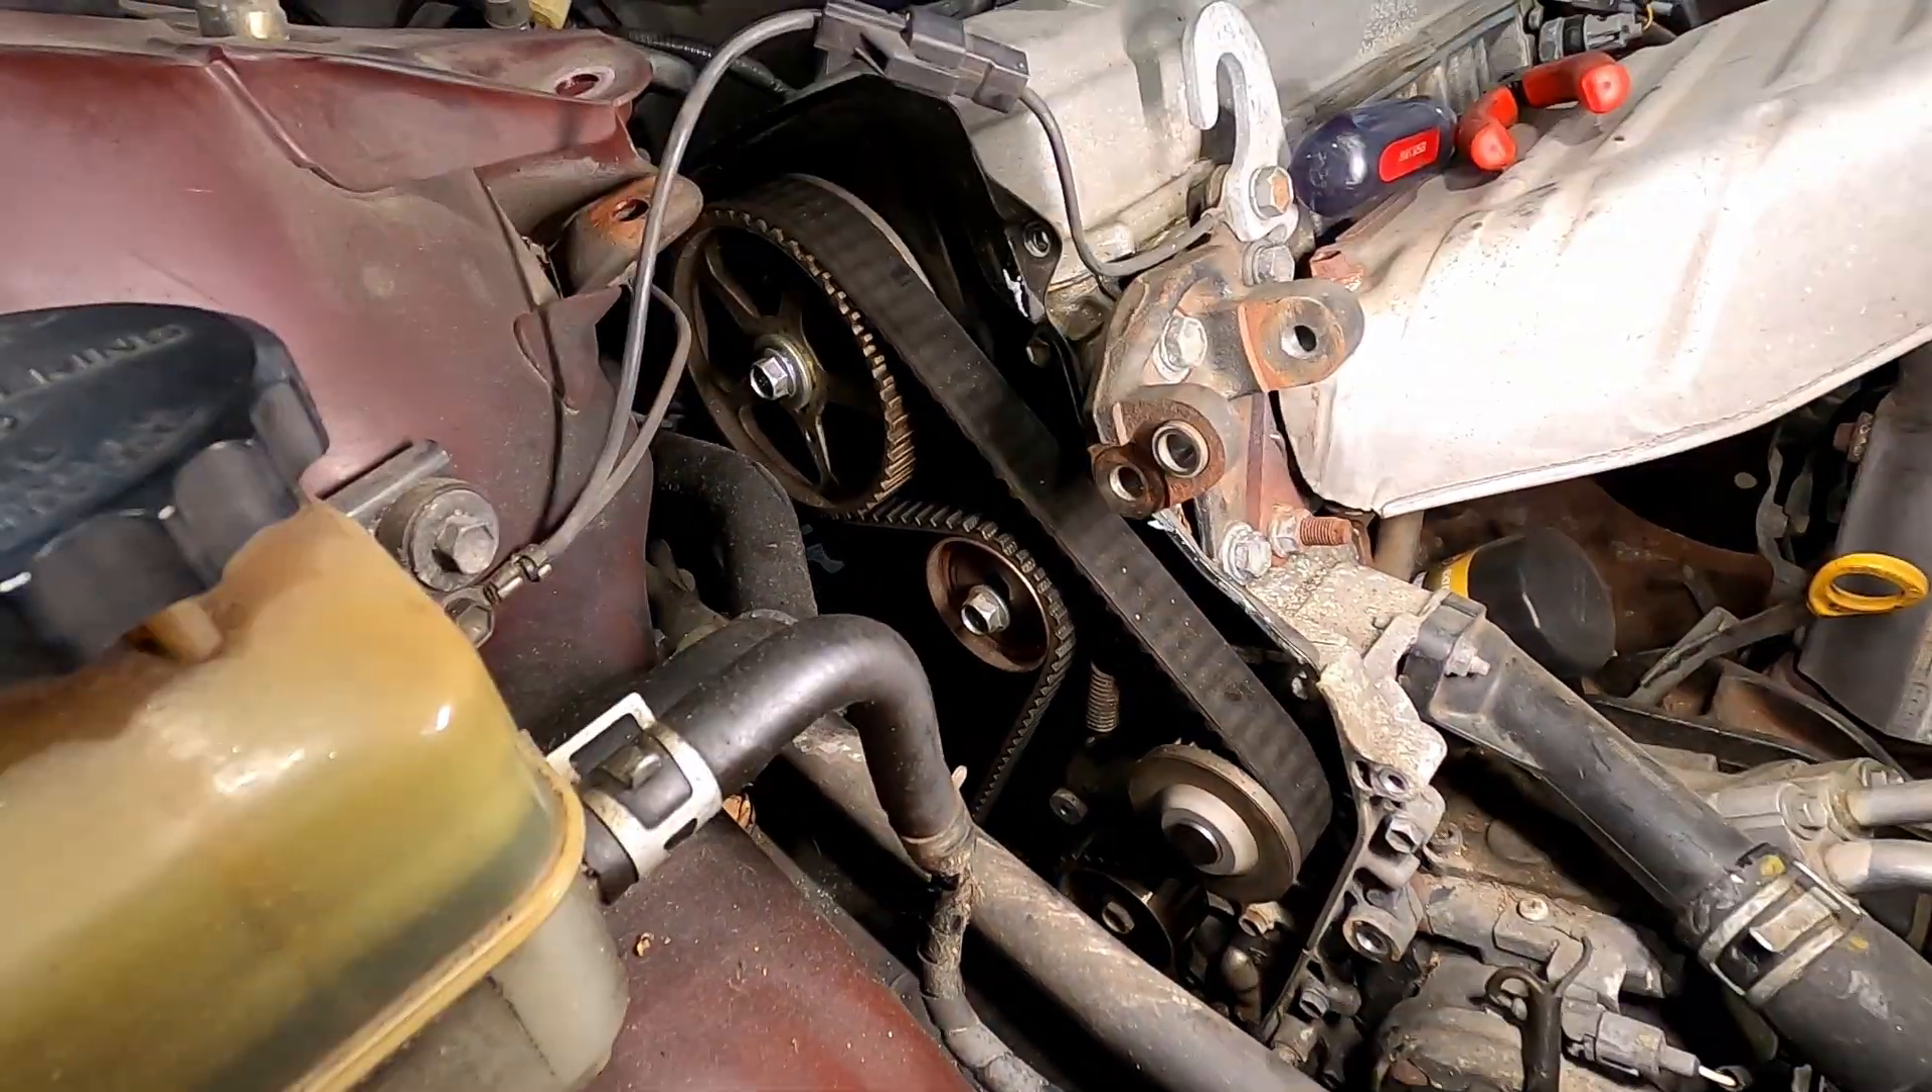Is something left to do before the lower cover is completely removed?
No.